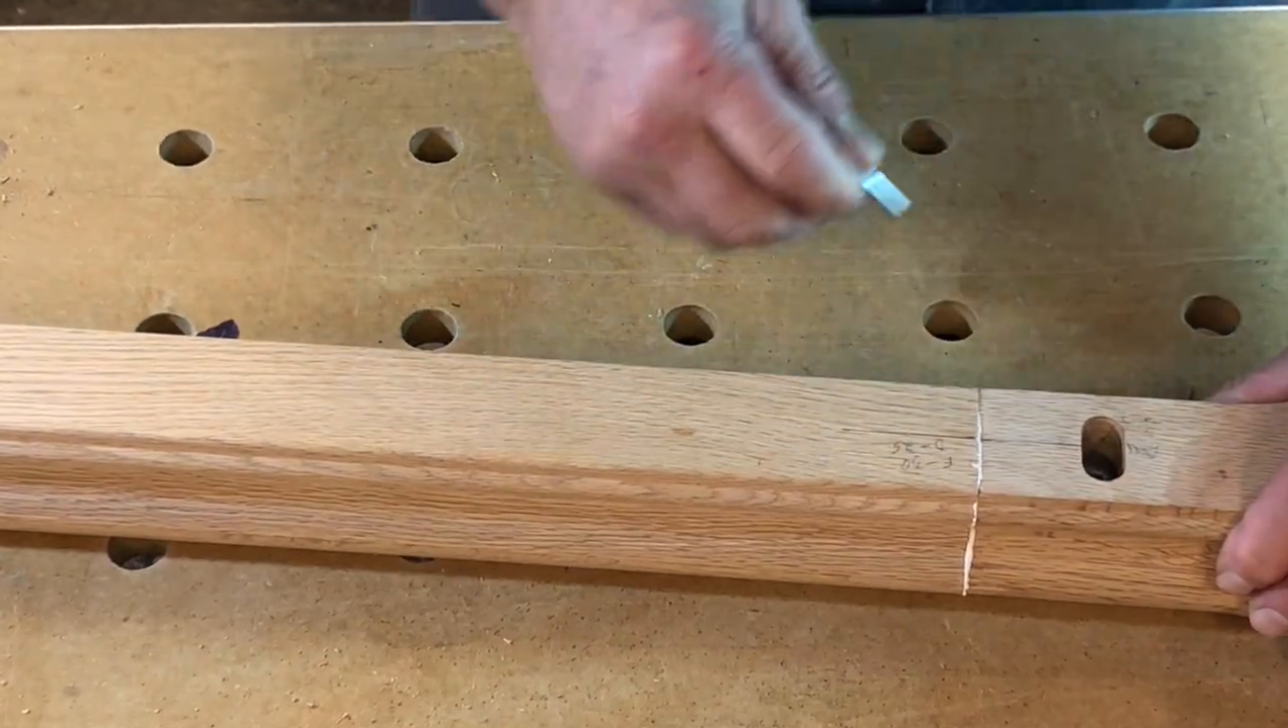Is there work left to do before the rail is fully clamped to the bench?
Yes.